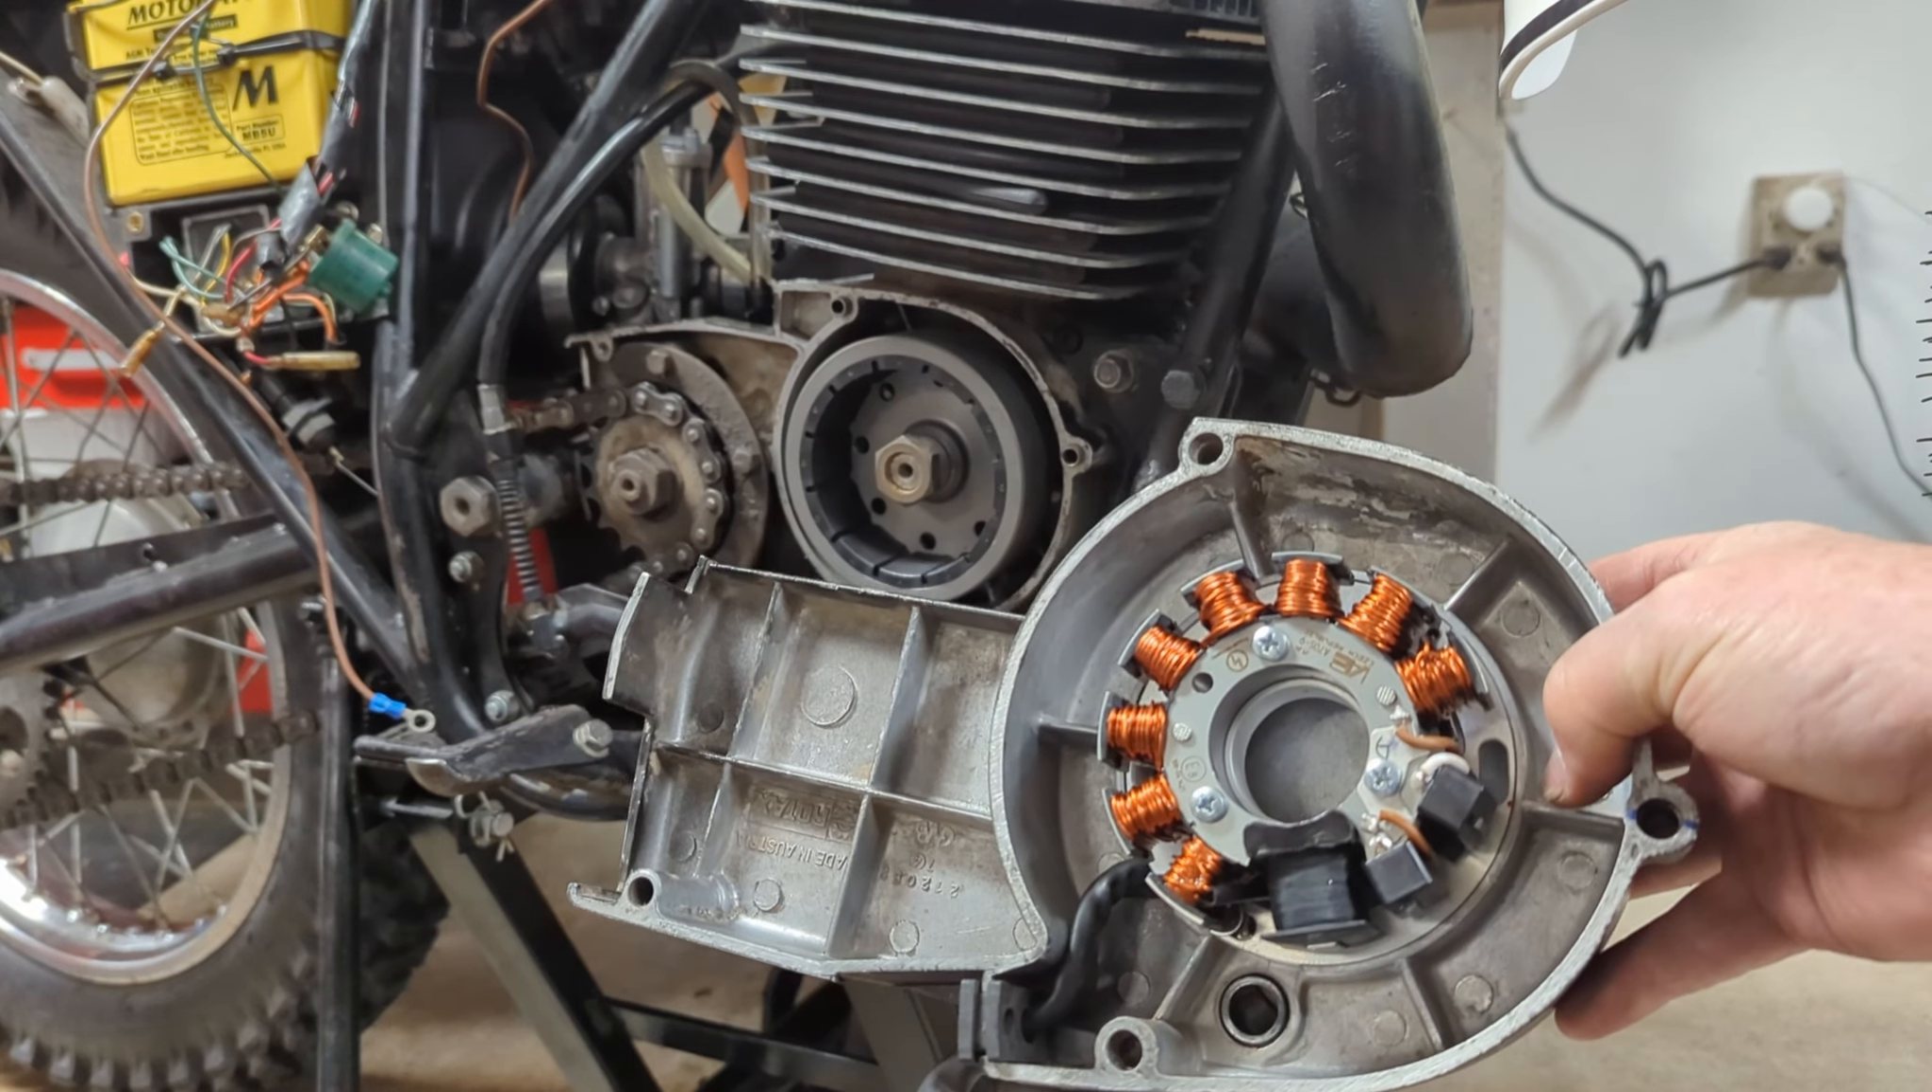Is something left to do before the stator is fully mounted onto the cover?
No.